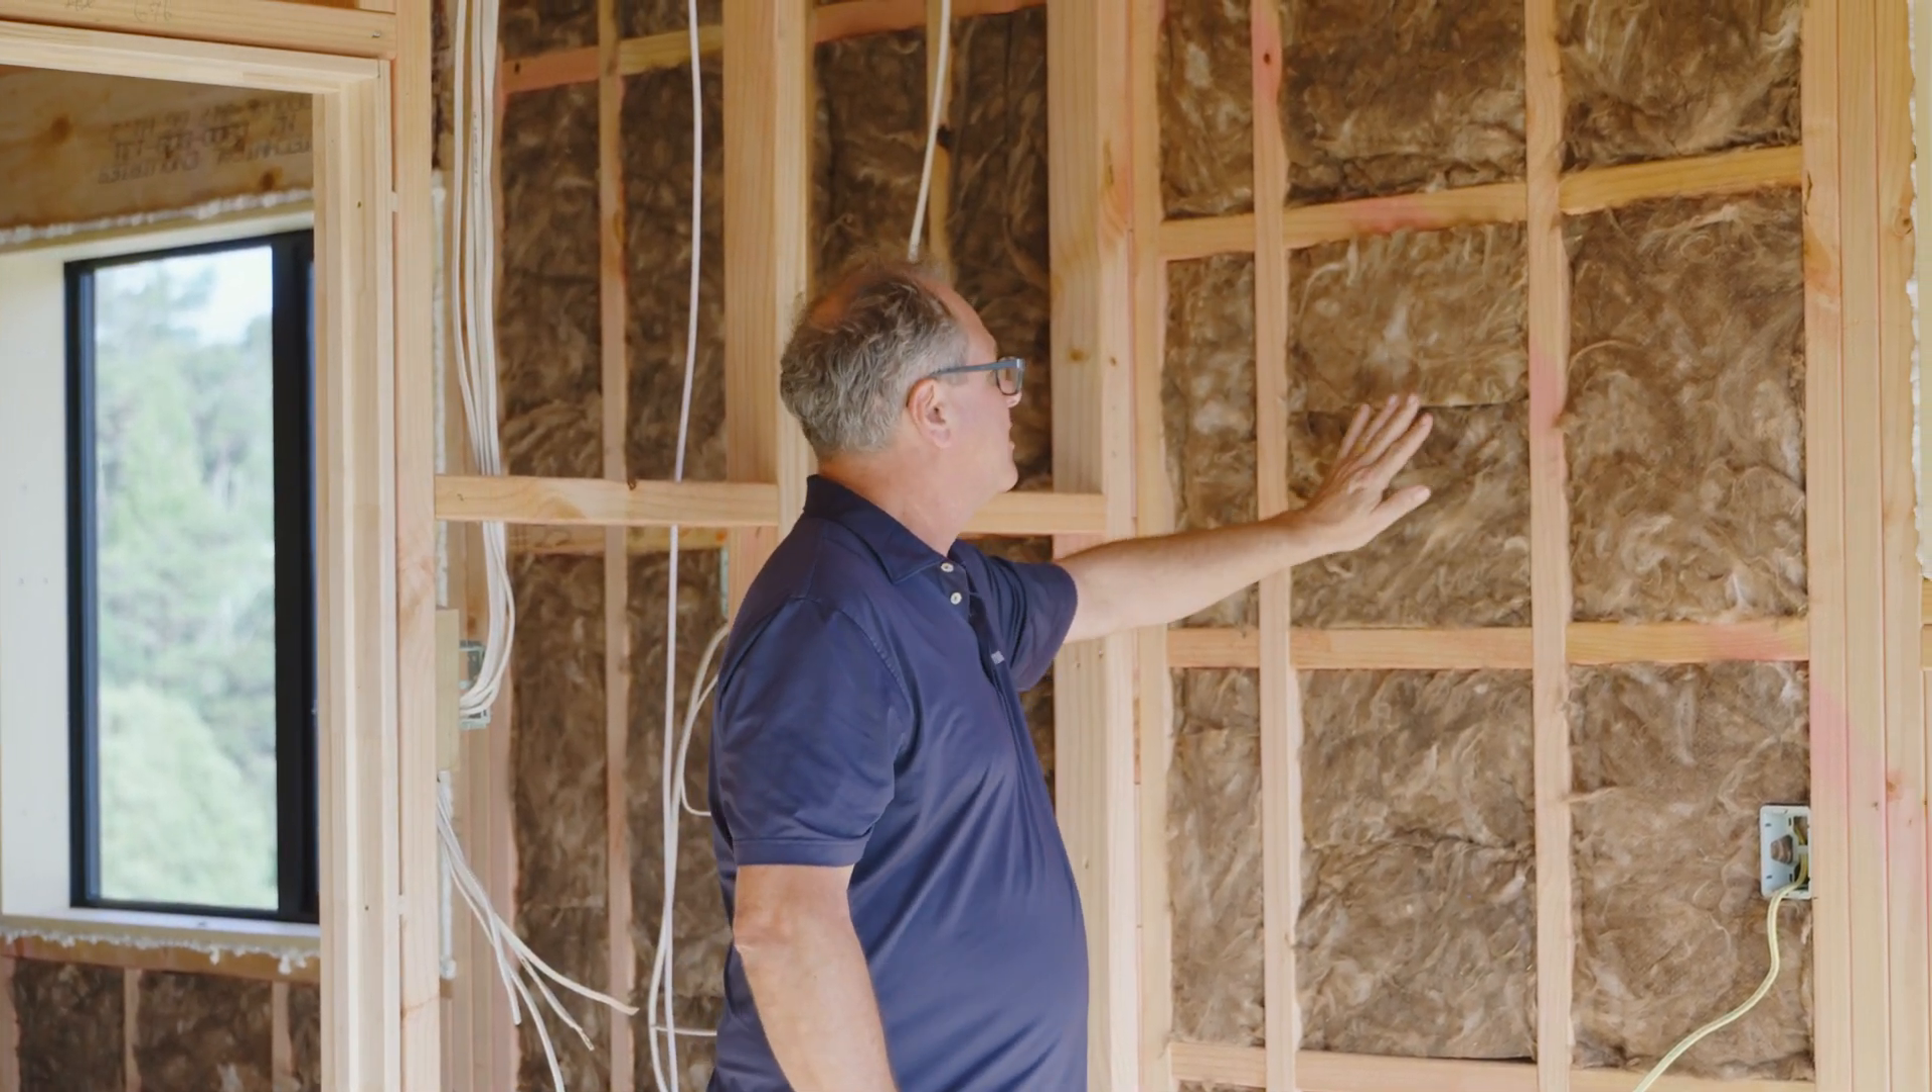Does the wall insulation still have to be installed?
No.